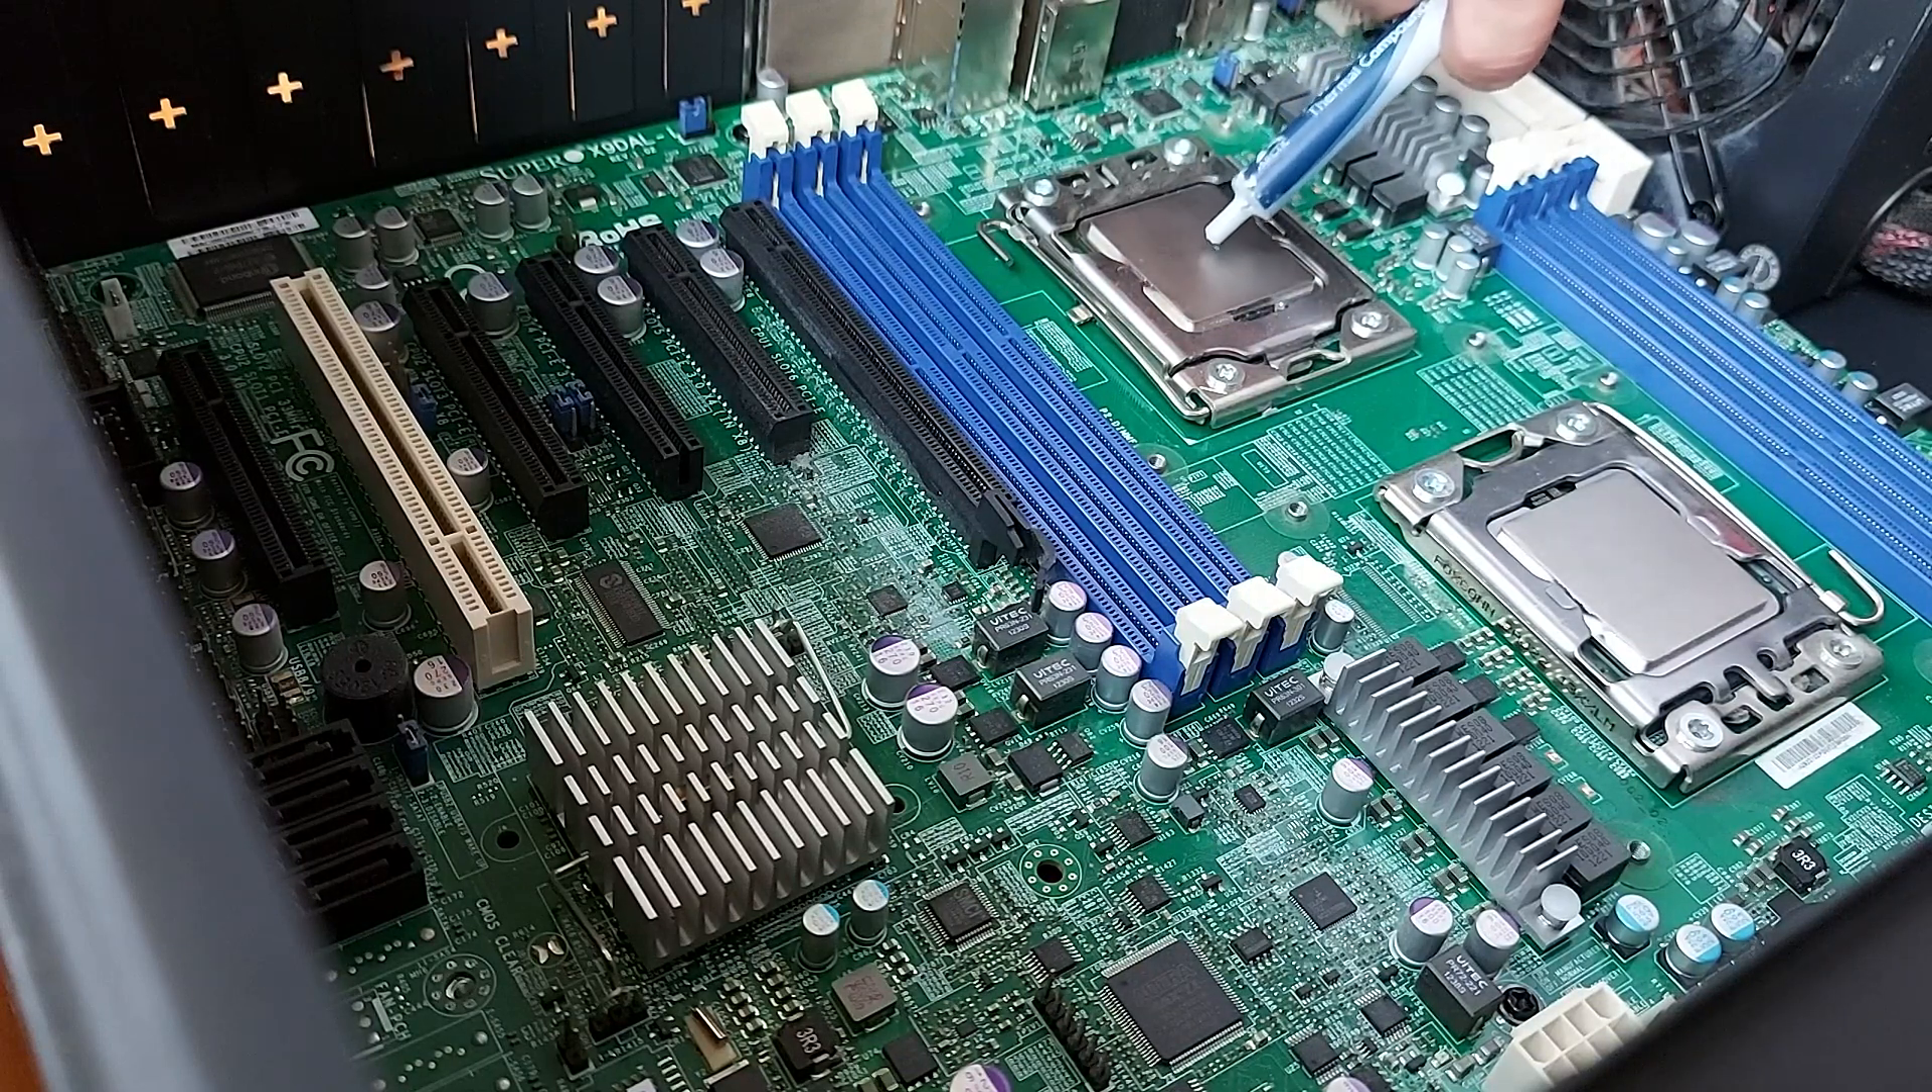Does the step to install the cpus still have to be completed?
No.